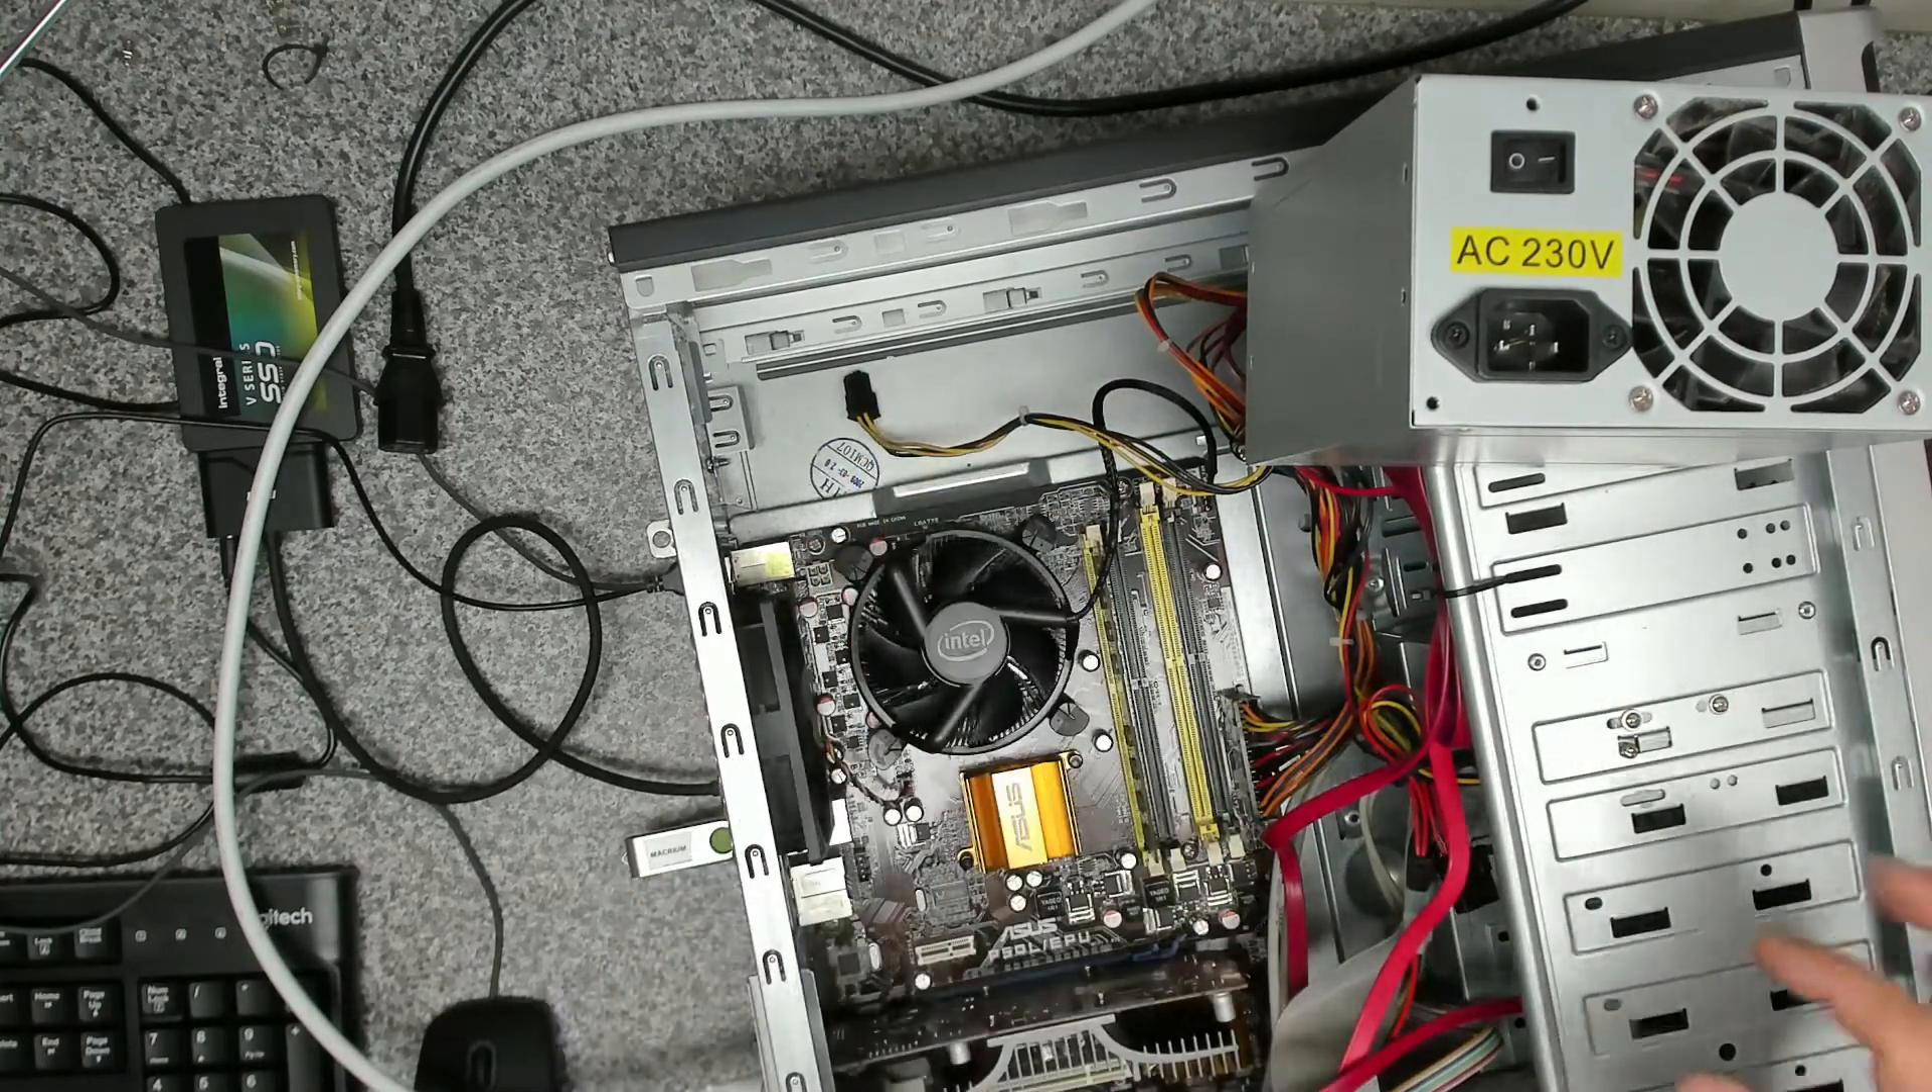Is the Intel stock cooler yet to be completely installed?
No.